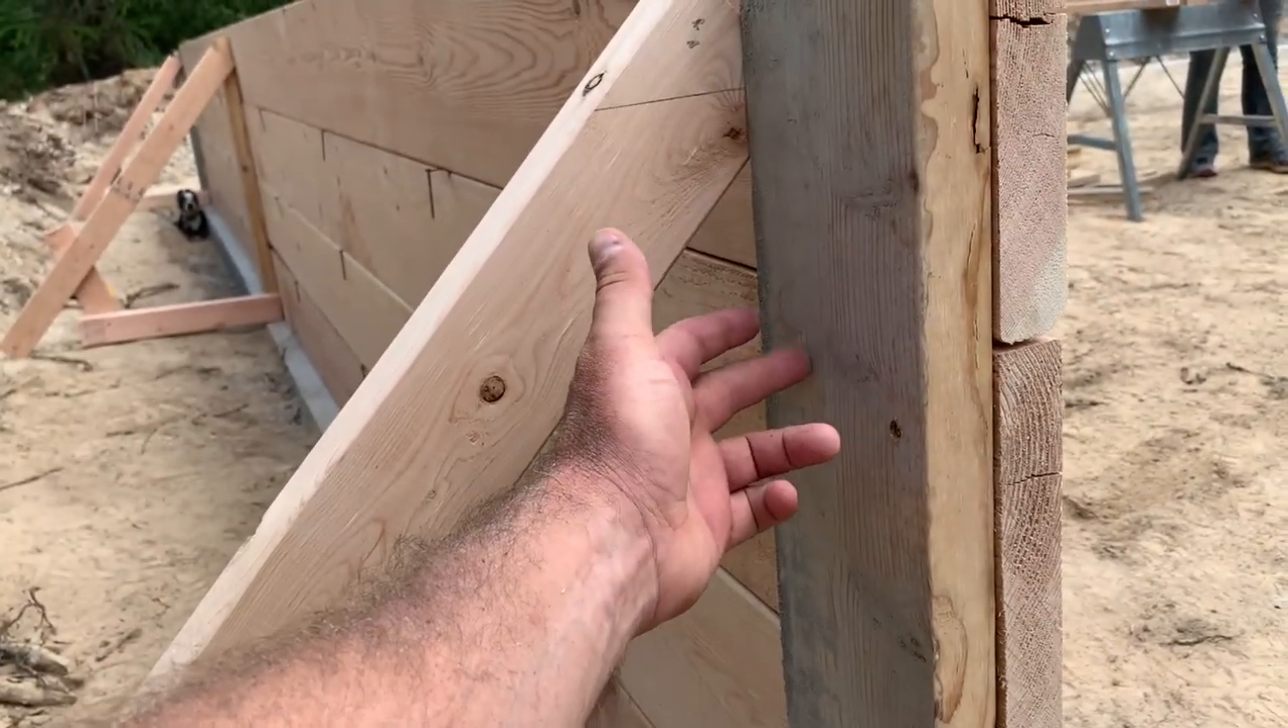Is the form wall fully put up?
Yes.